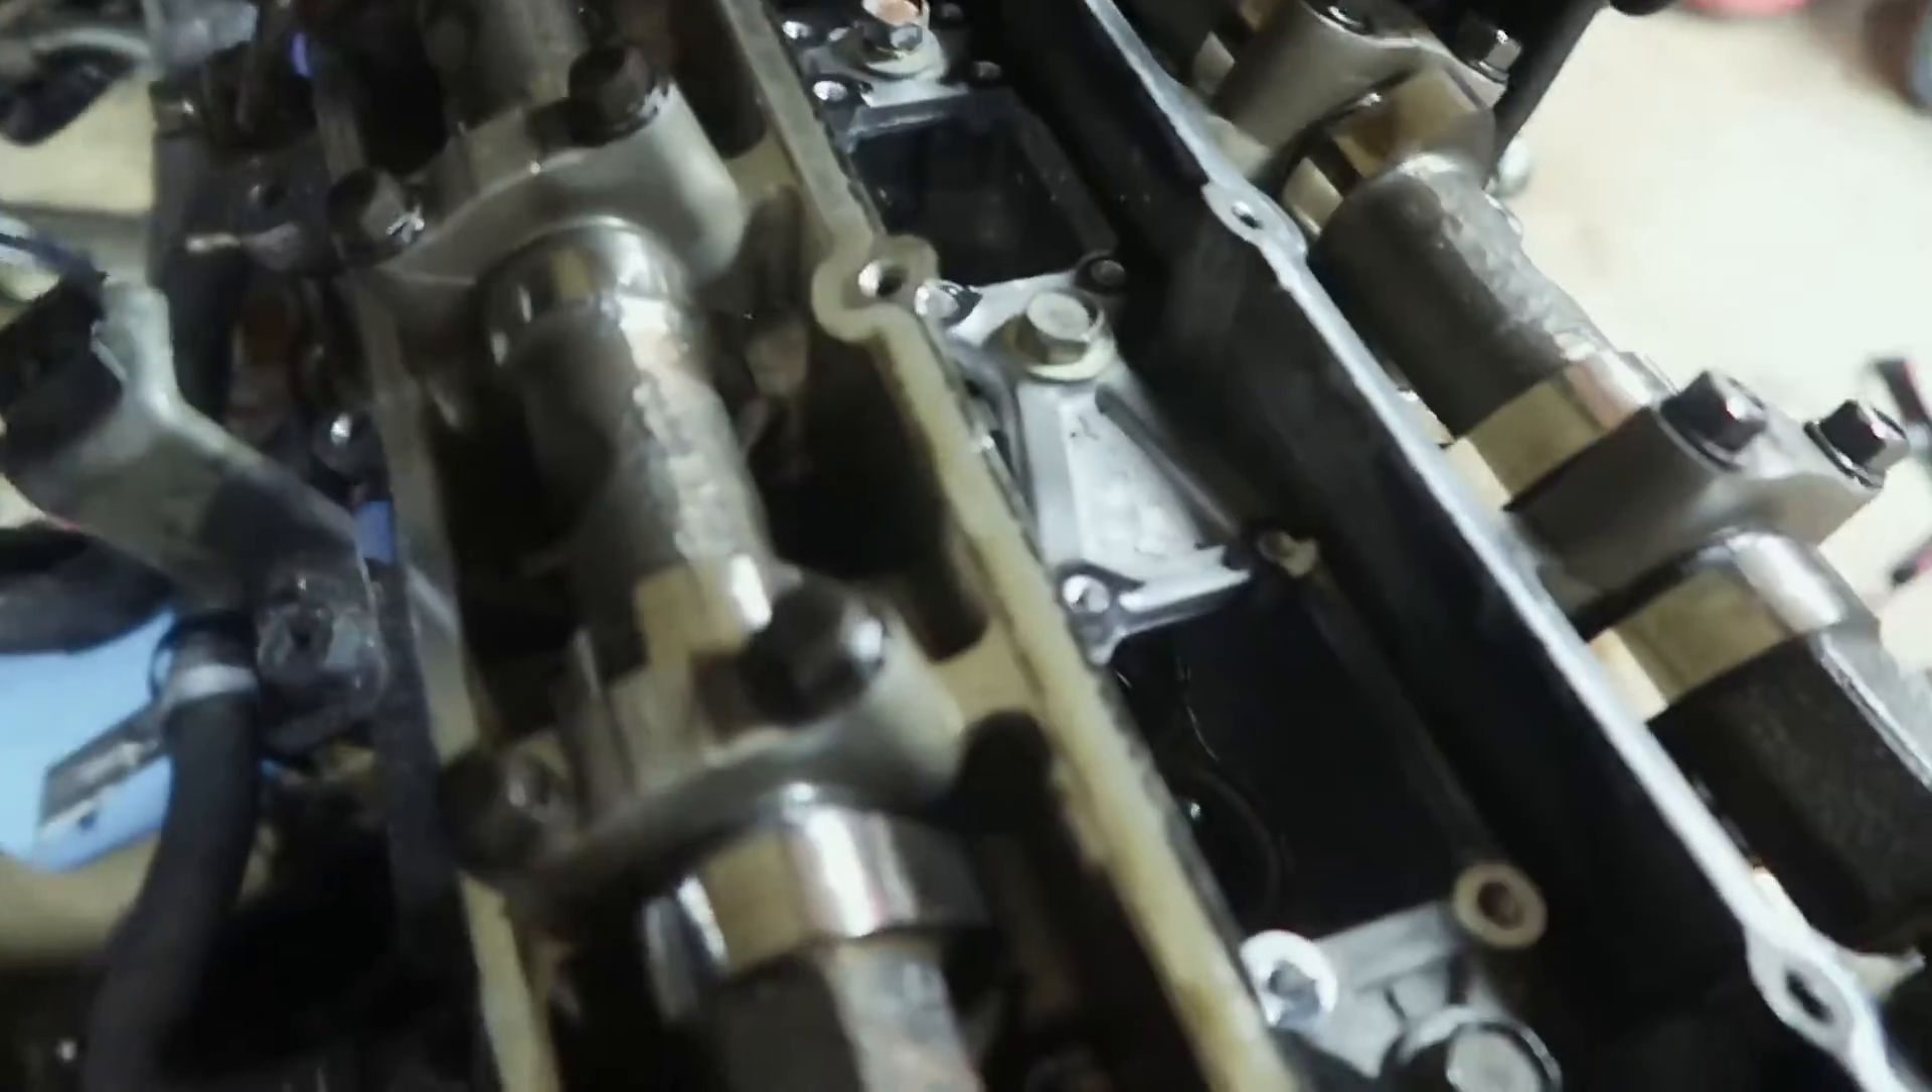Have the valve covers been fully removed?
Yes.